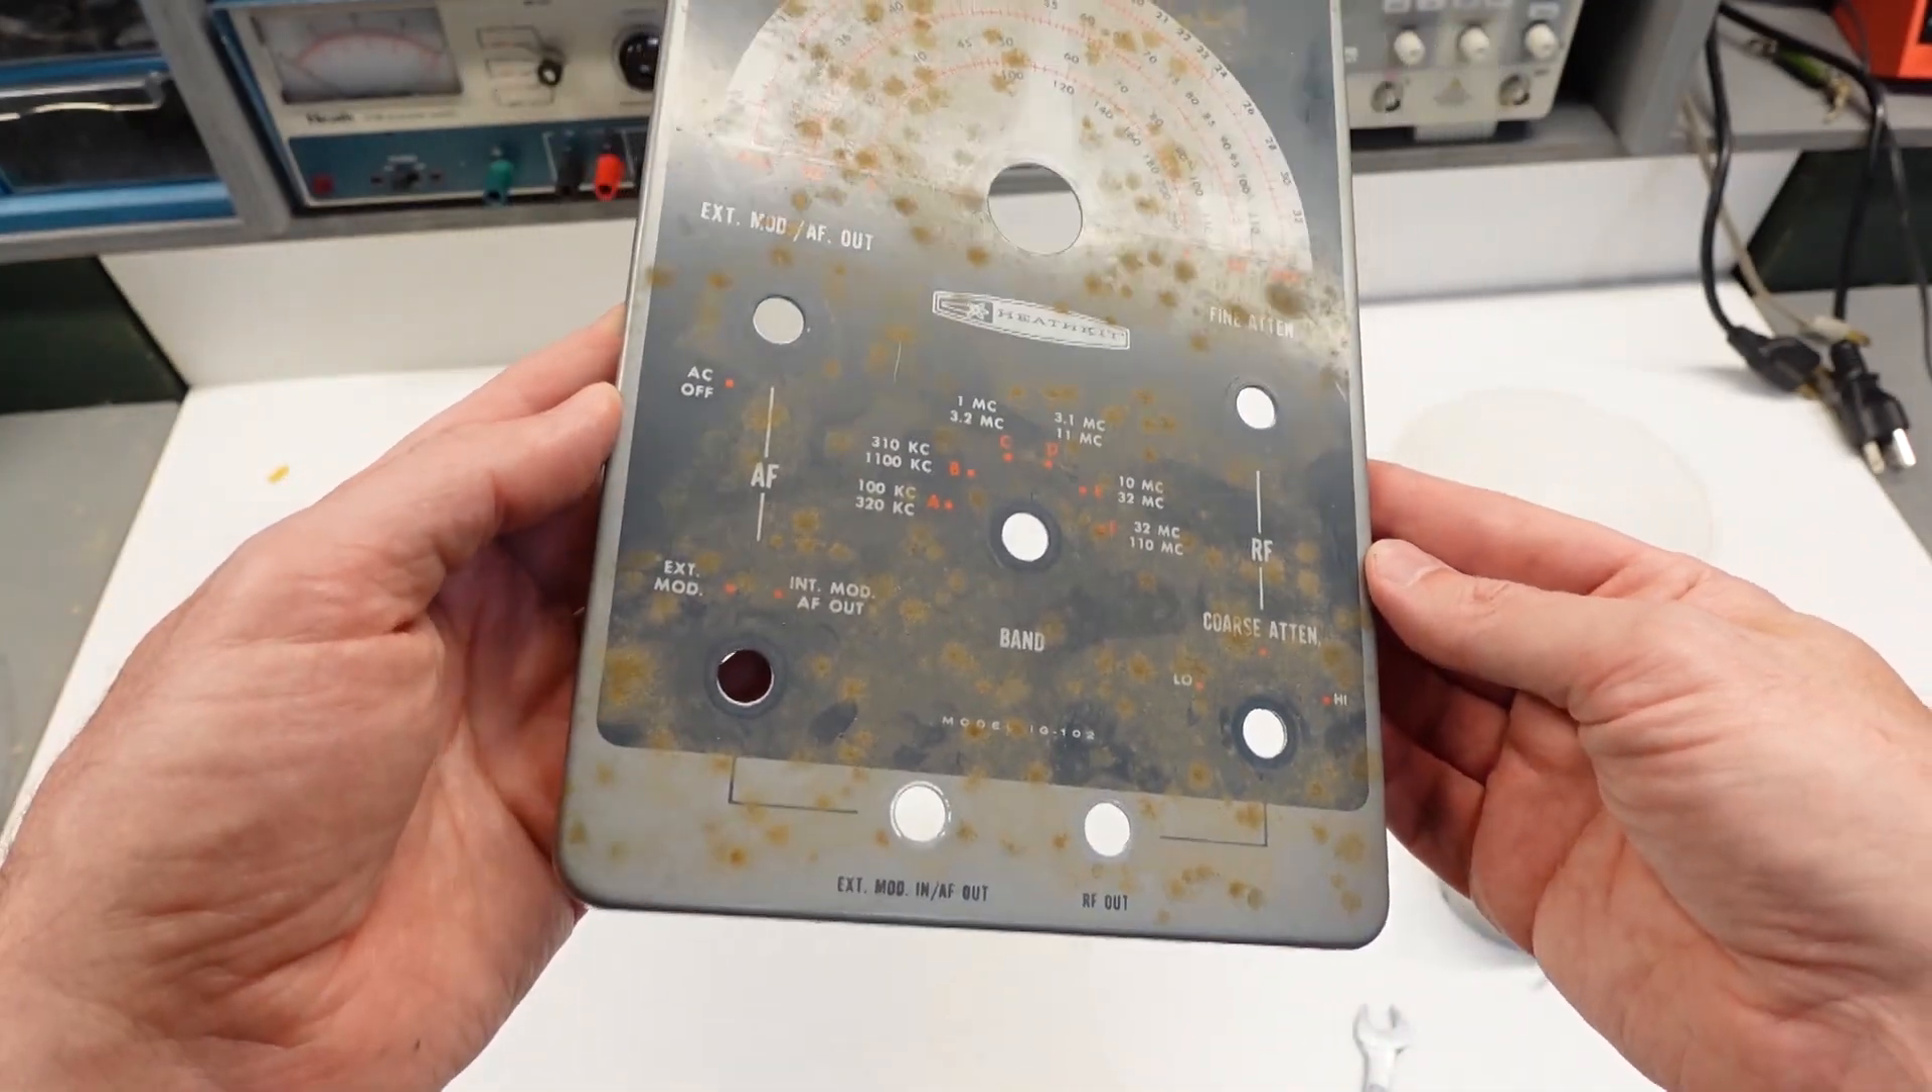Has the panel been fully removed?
Yes.